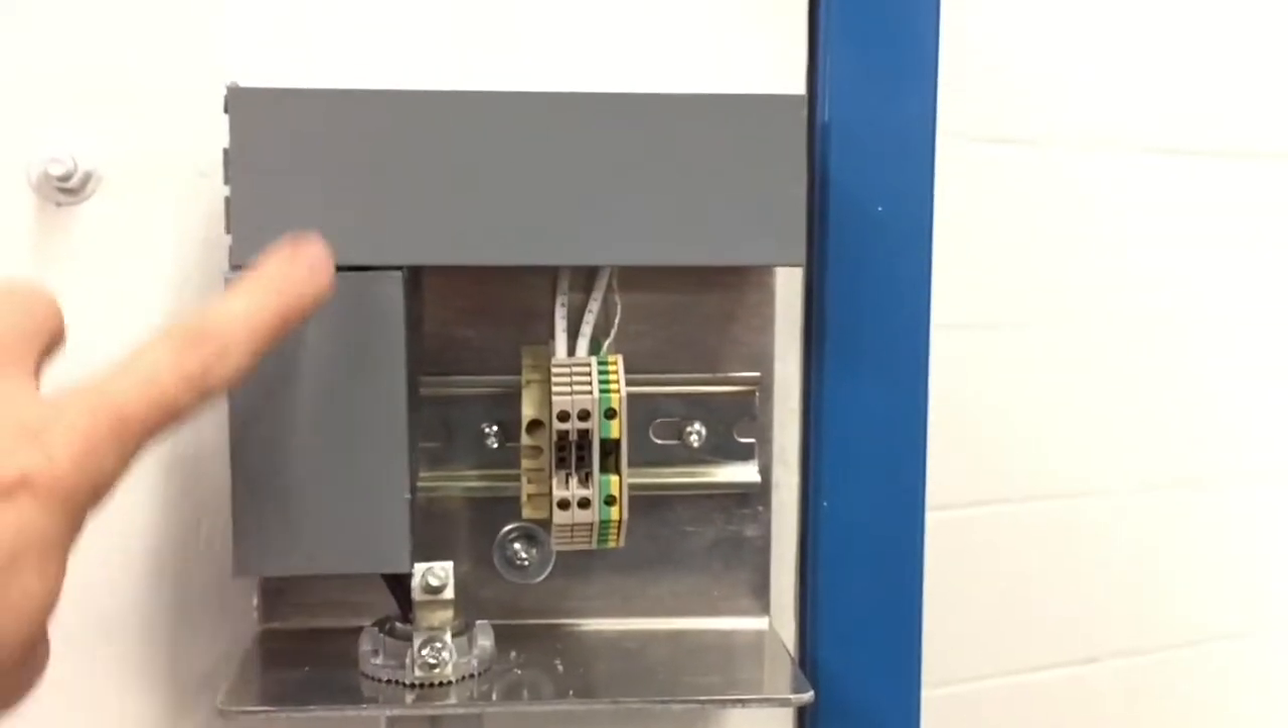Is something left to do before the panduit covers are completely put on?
No.